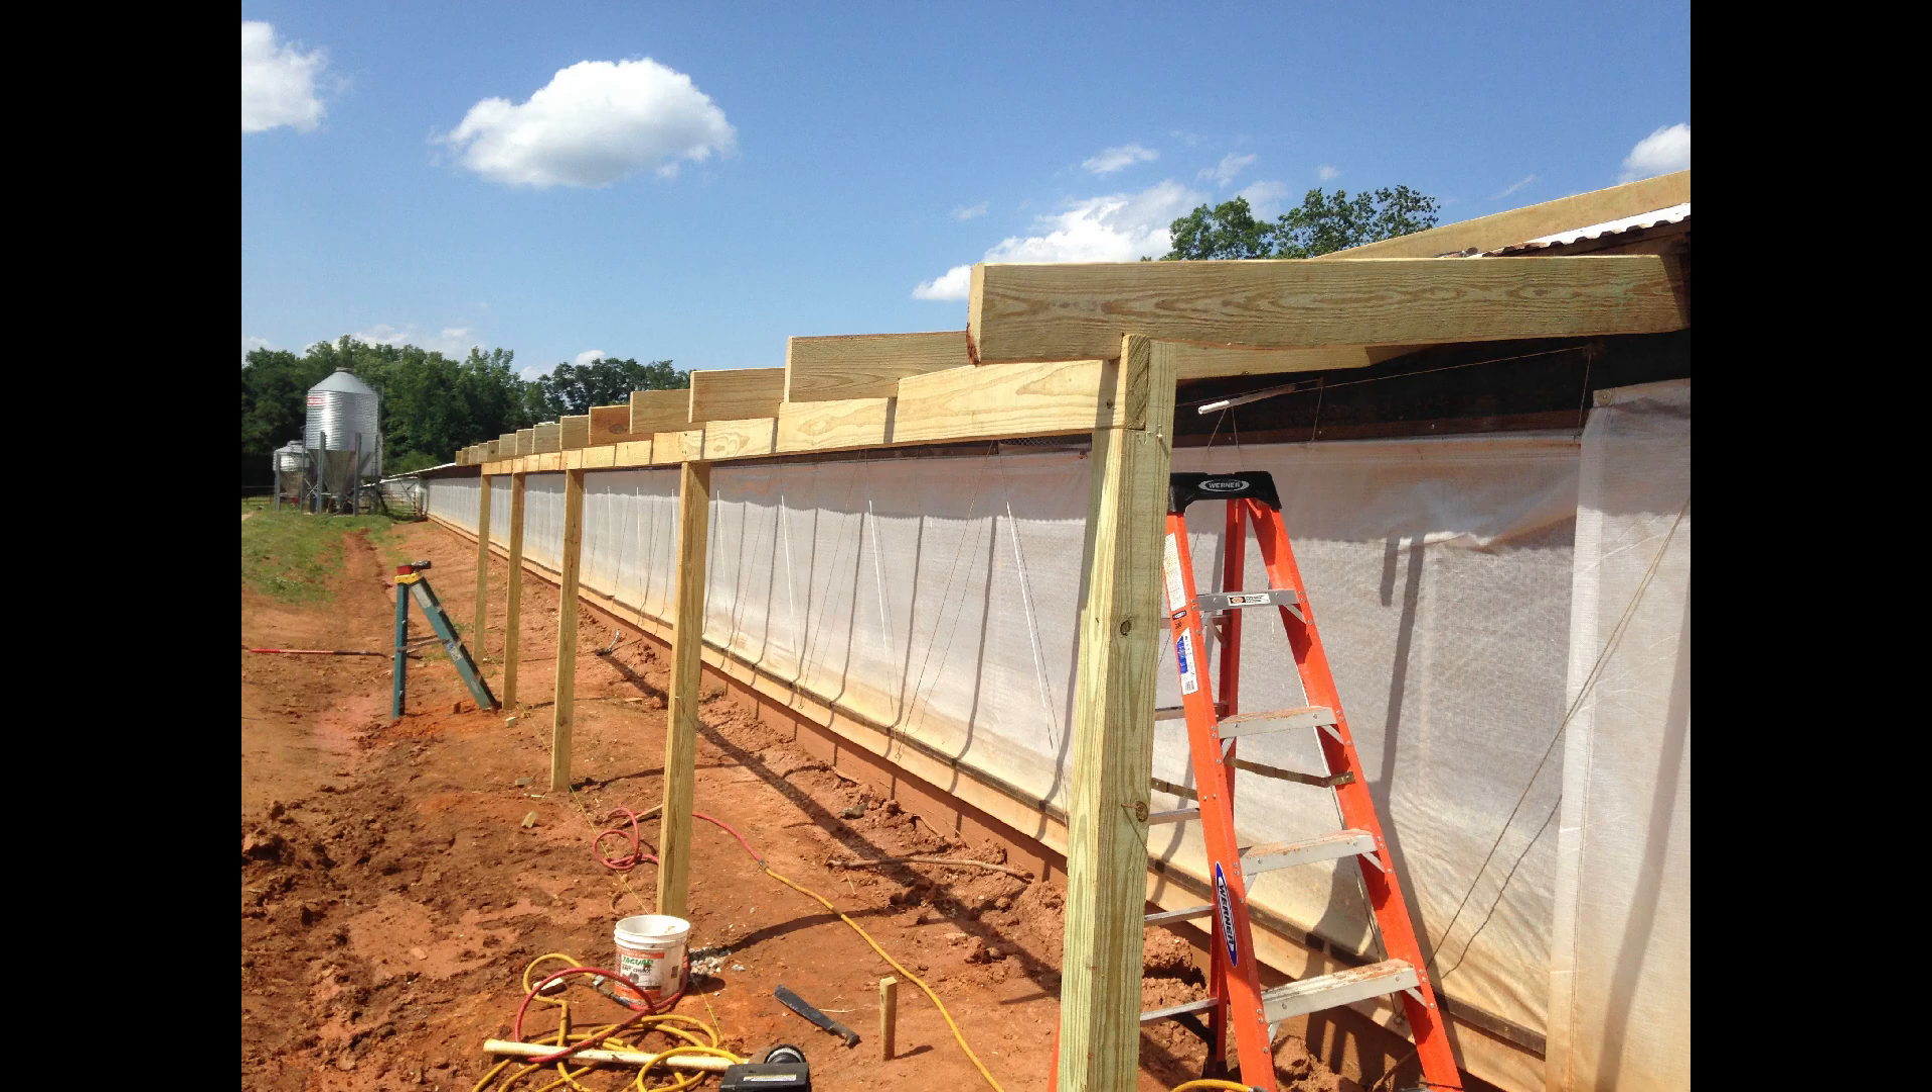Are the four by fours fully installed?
Yes.